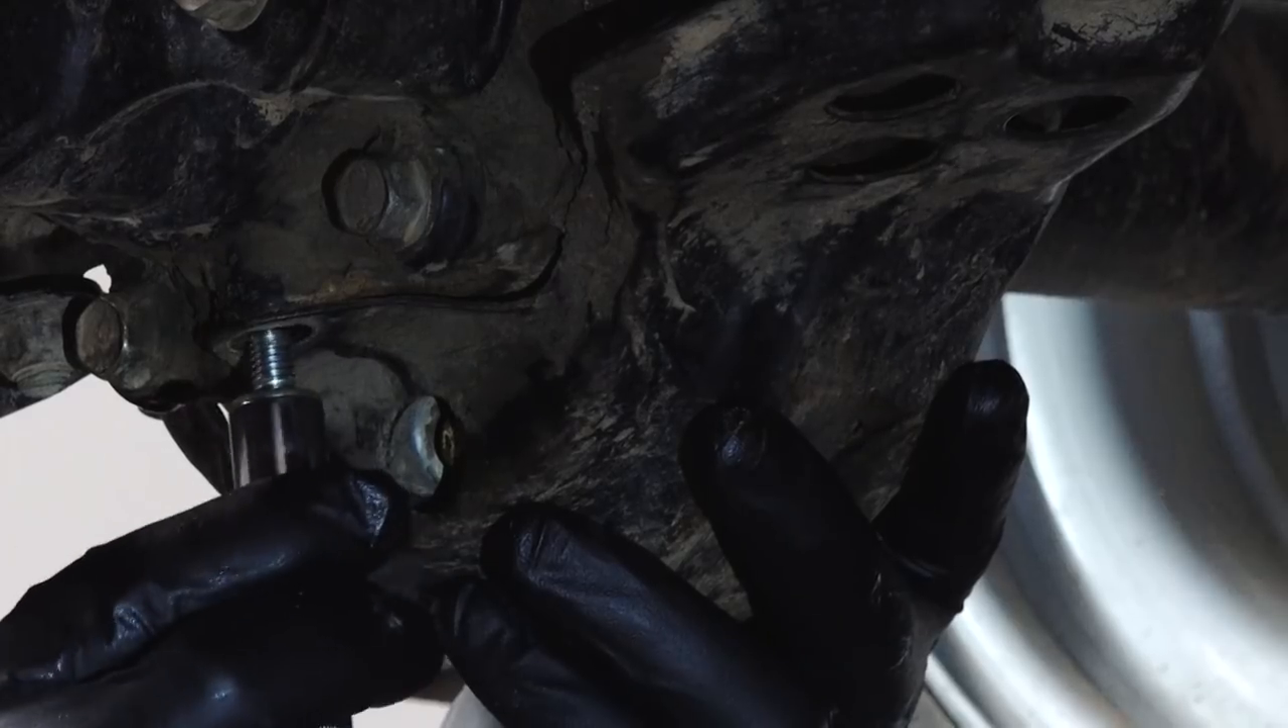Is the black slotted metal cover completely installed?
No.